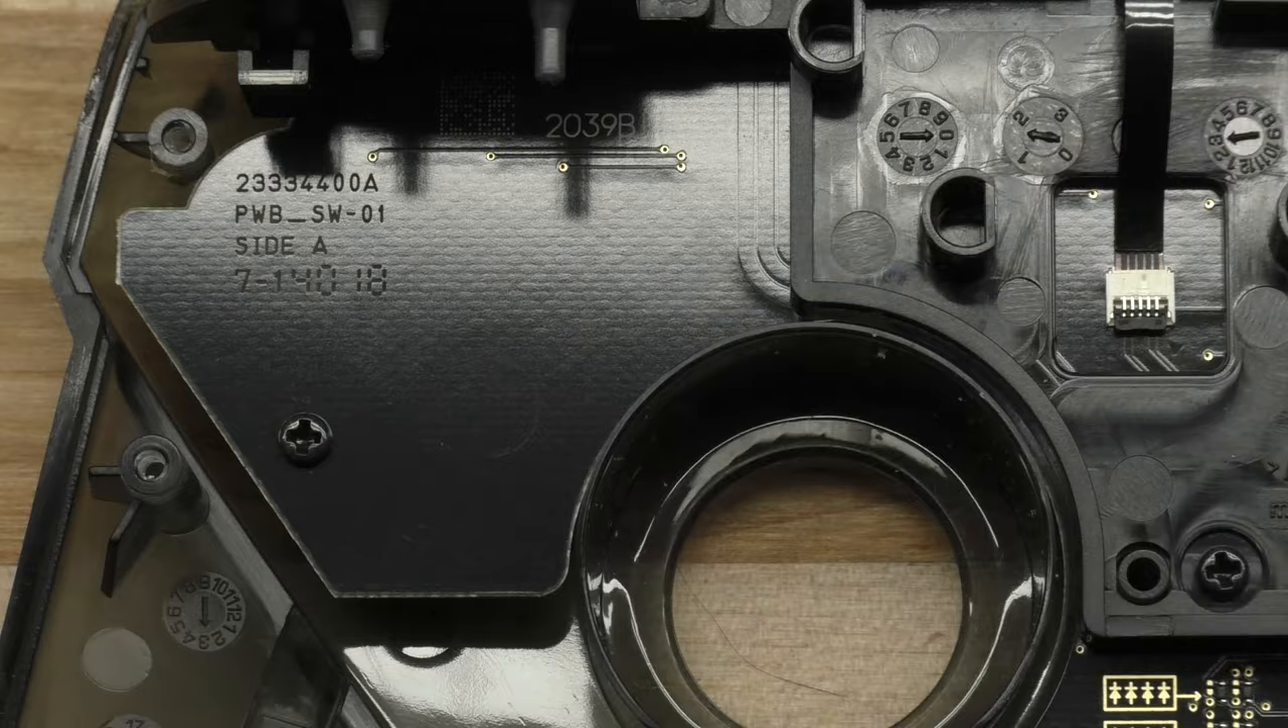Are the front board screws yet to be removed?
Yes.